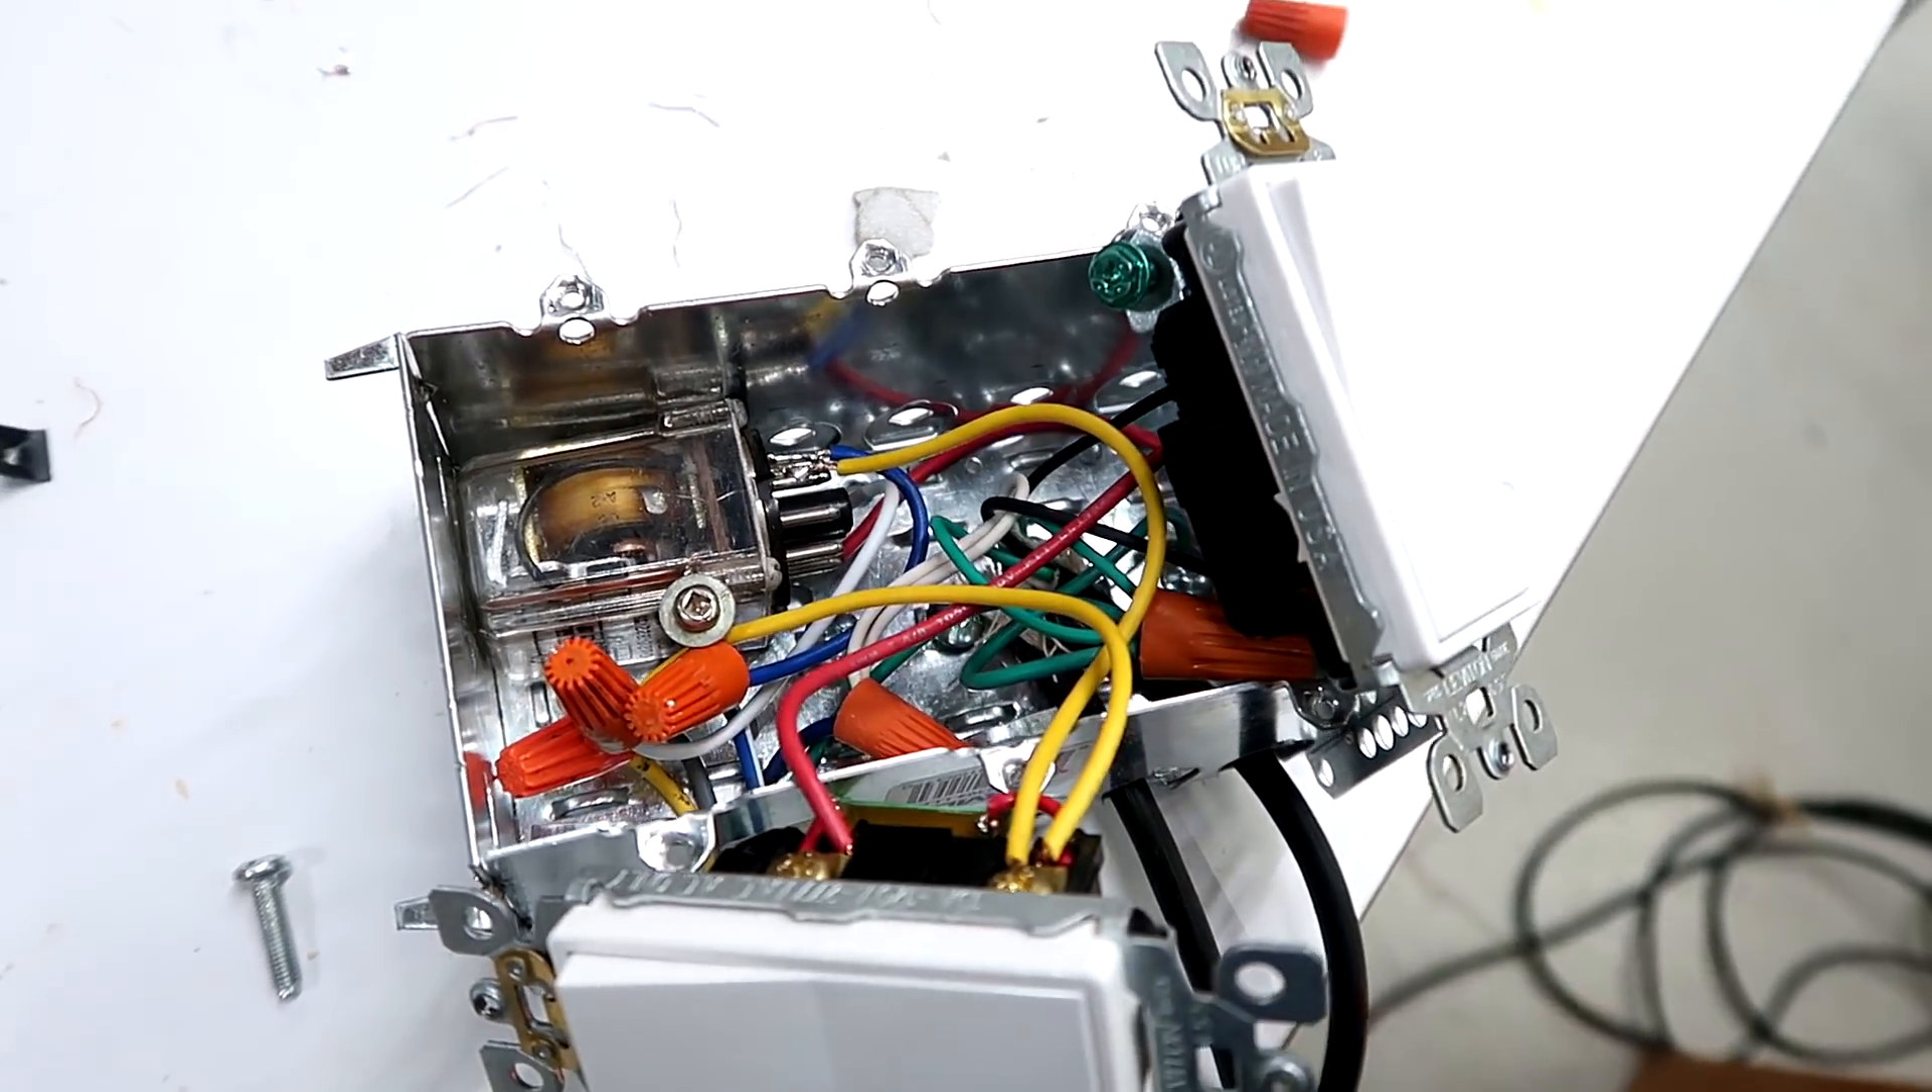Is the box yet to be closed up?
Yes.